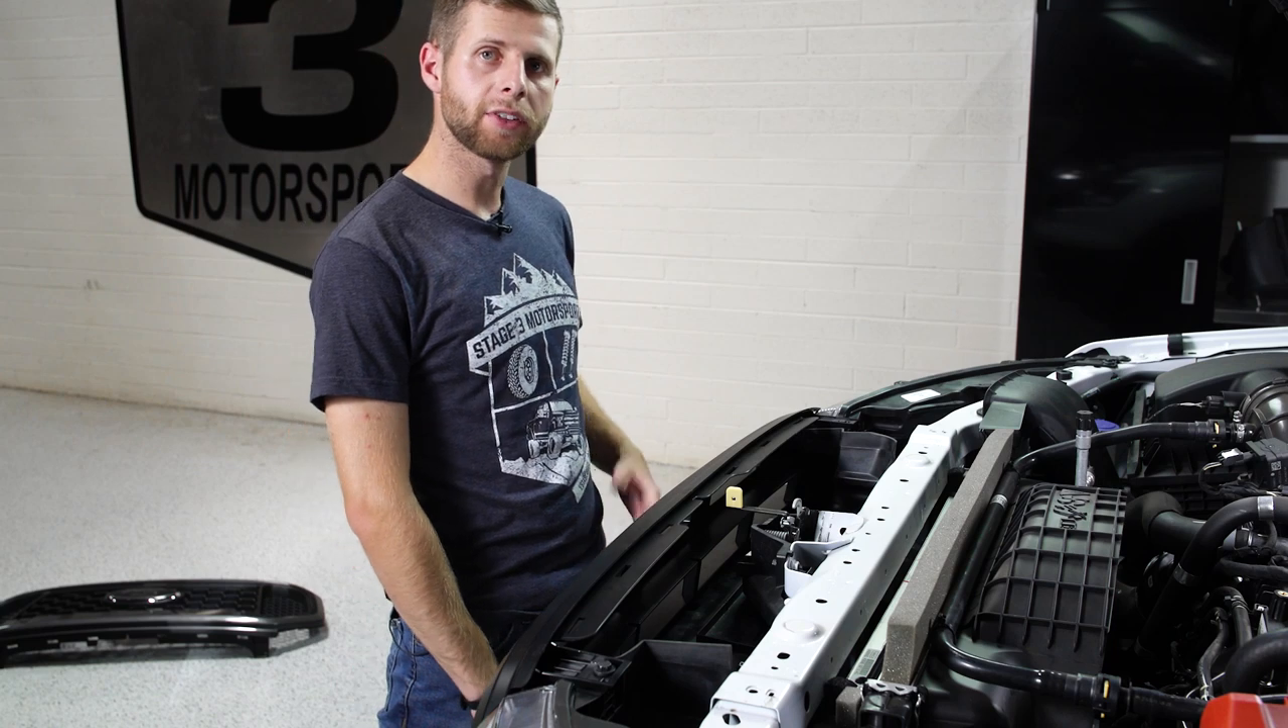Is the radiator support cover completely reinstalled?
No.